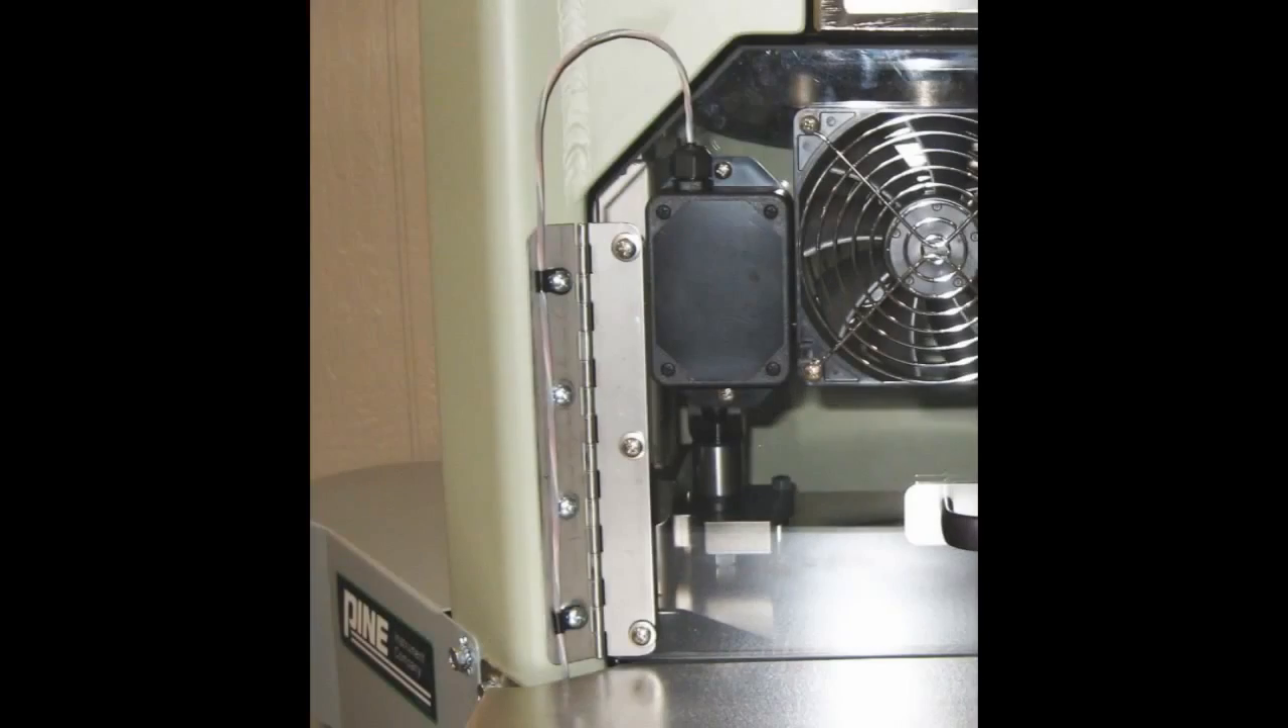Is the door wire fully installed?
Yes.